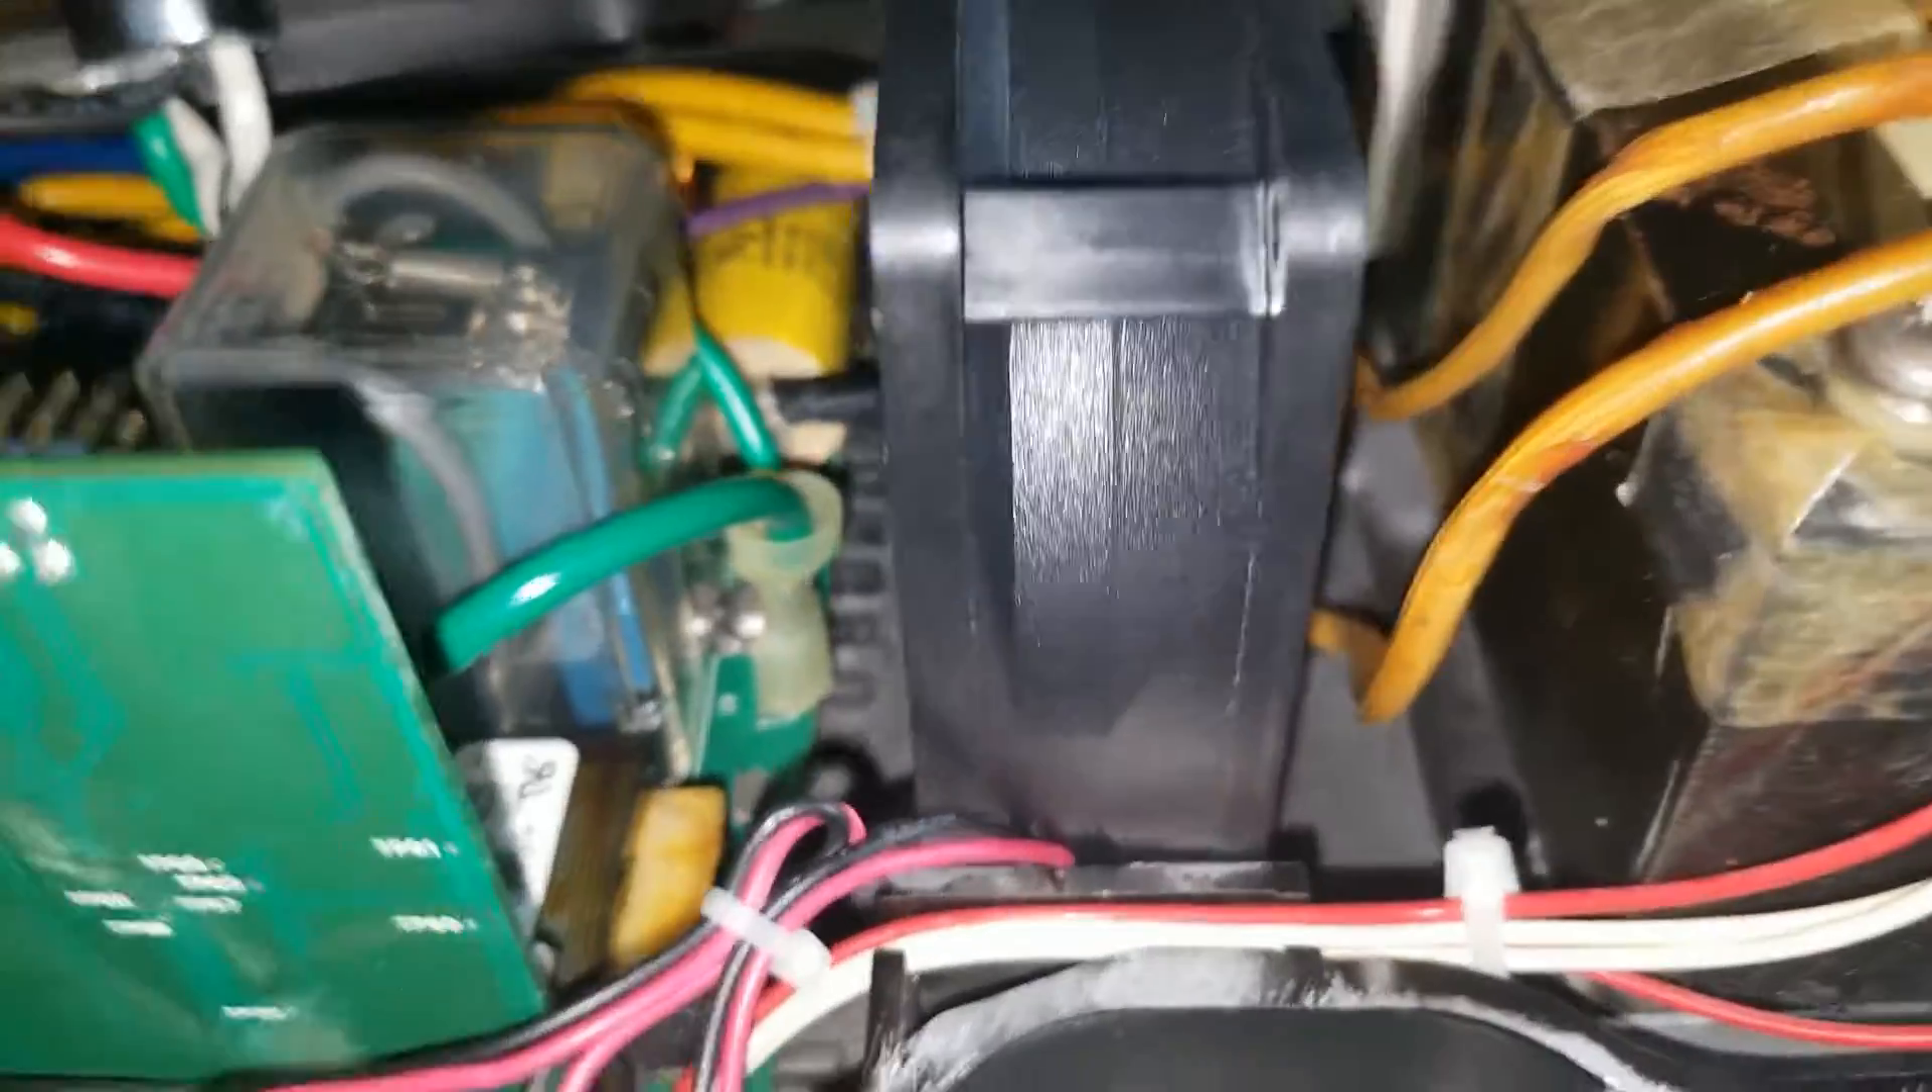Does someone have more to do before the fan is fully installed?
No.